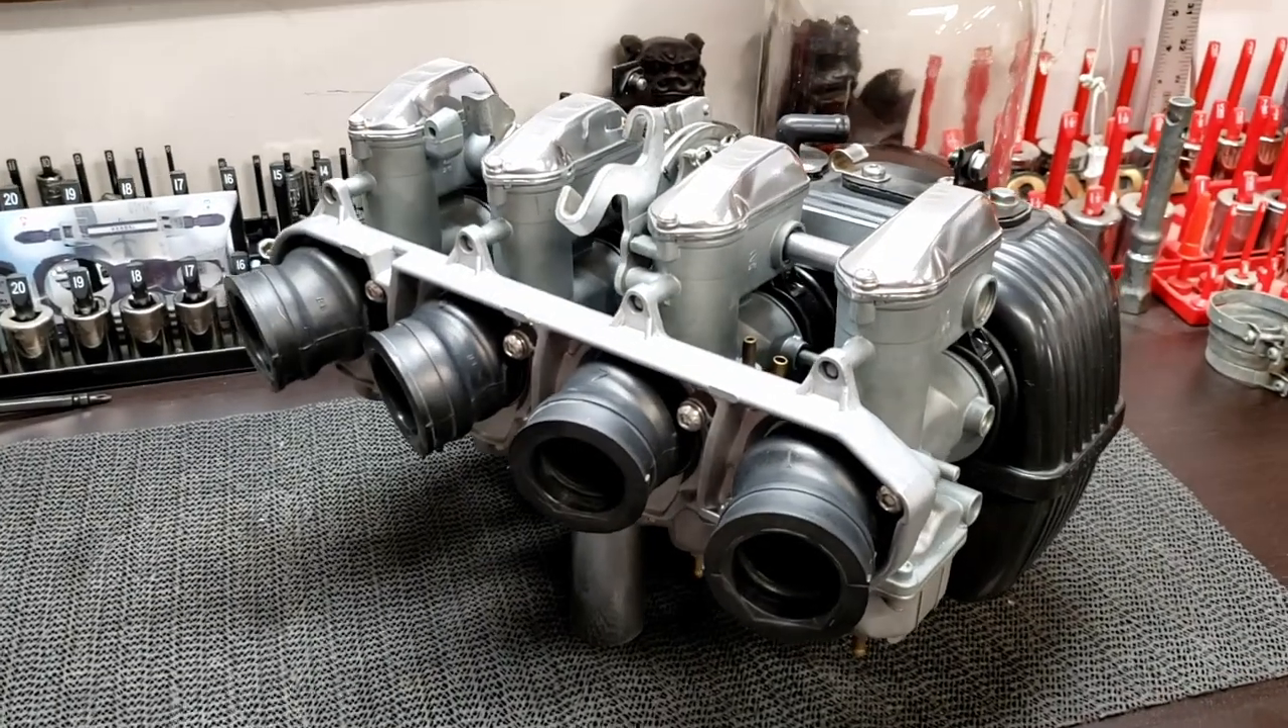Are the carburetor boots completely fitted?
Yes.